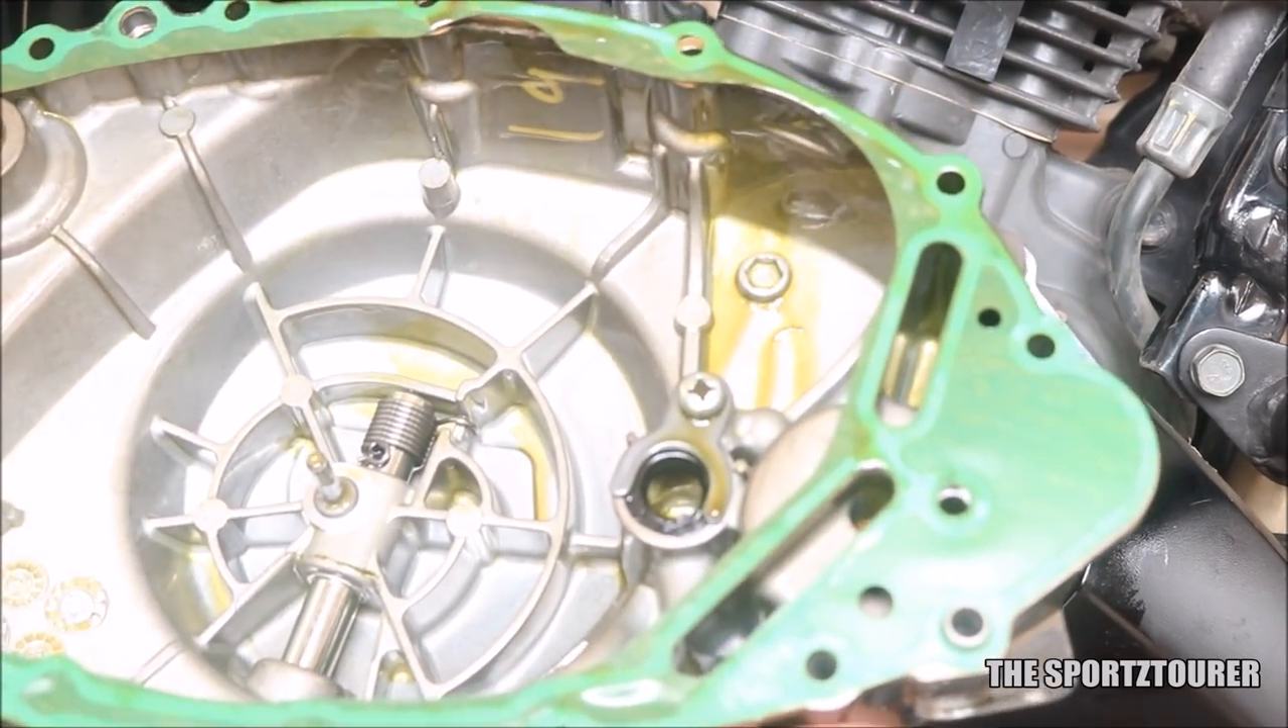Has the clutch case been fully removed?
Yes.